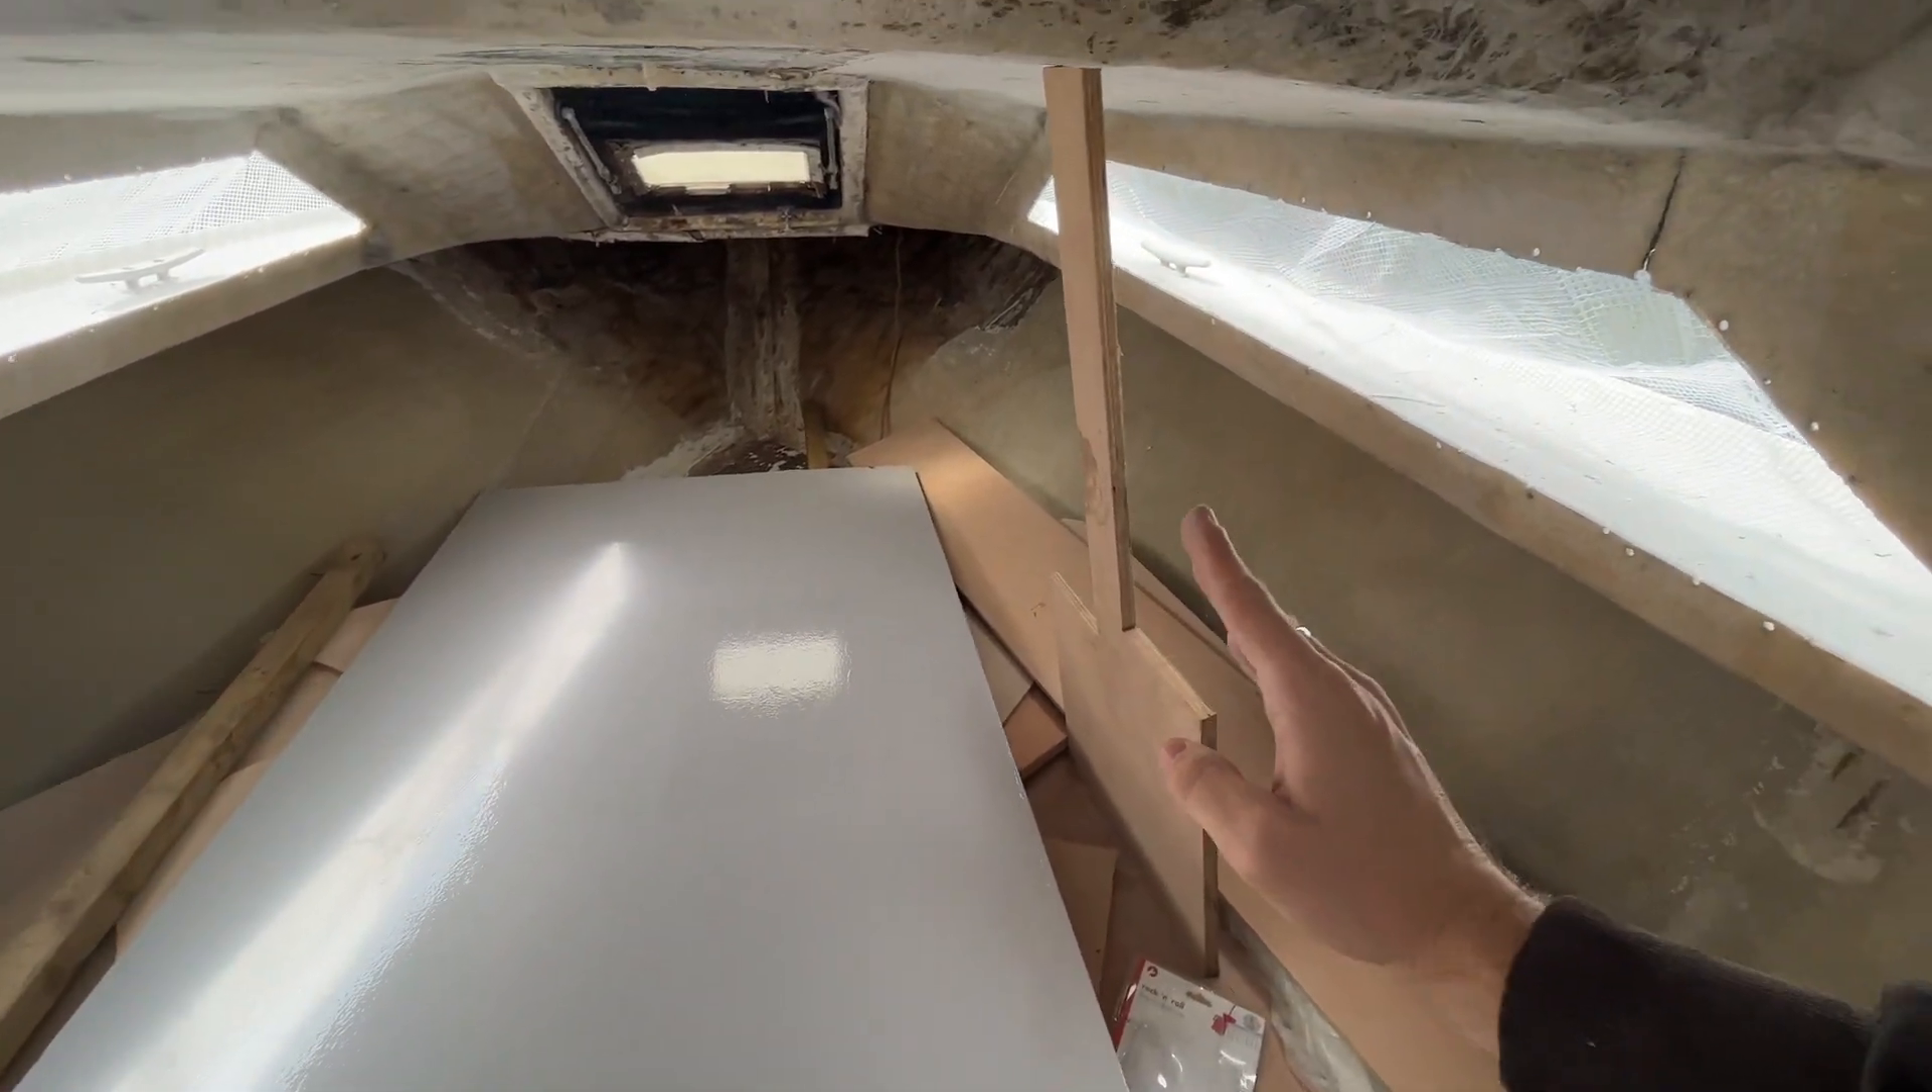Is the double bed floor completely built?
No.